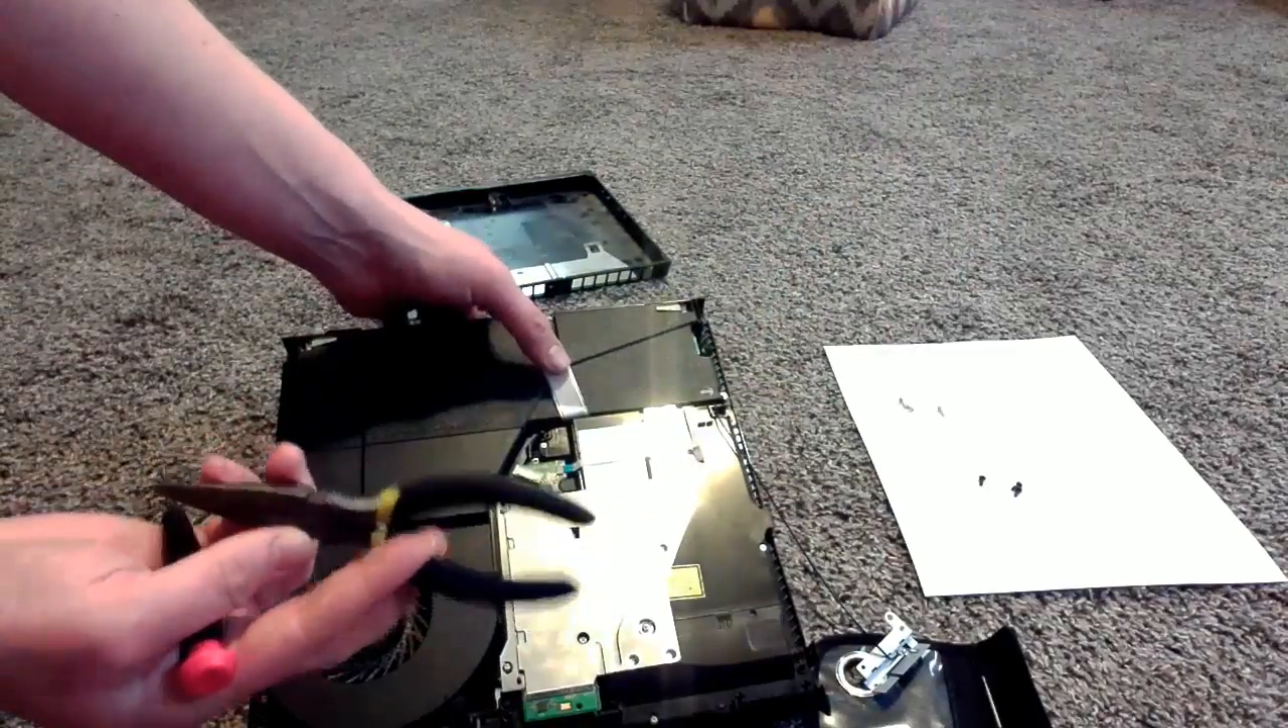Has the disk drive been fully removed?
No.